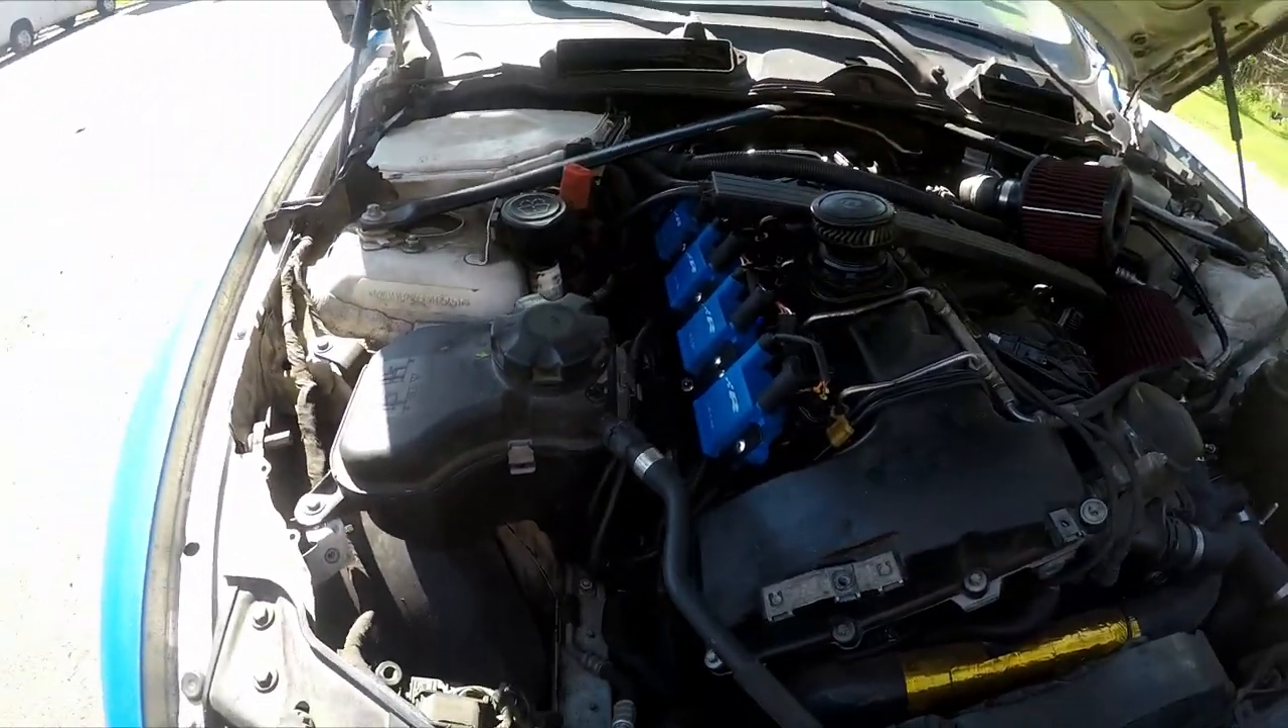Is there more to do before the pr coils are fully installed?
No.